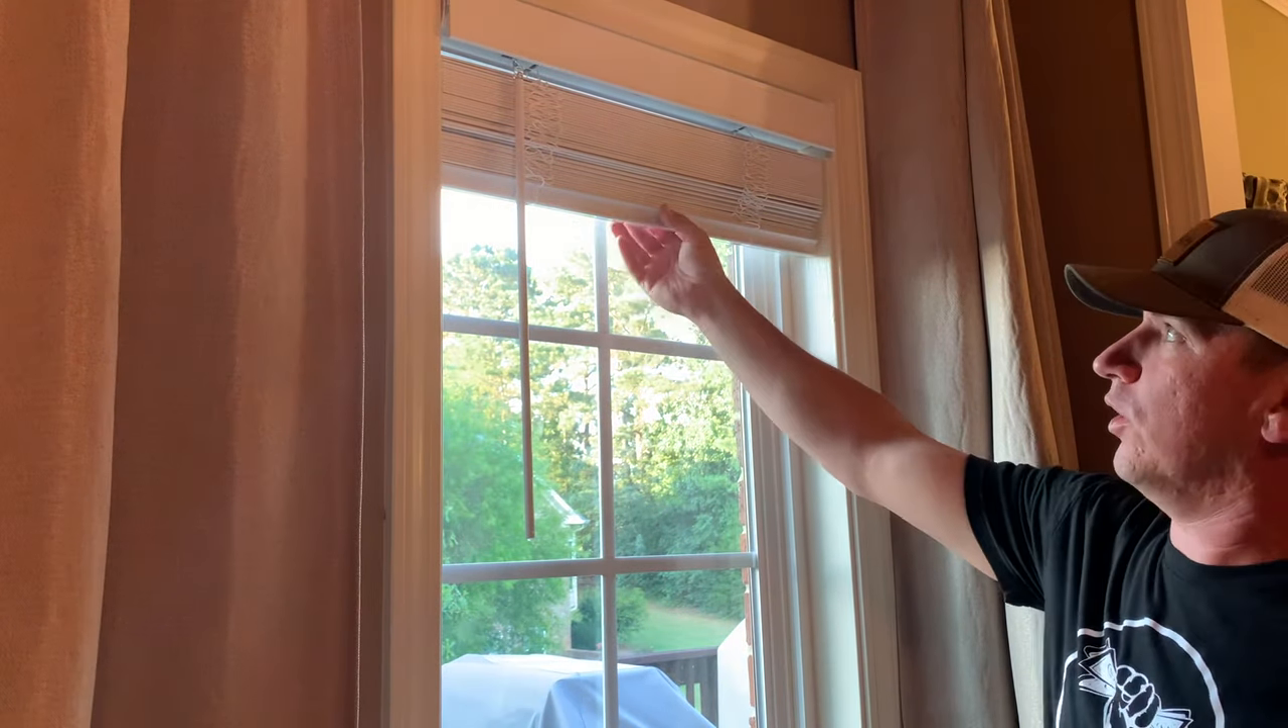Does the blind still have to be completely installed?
No.